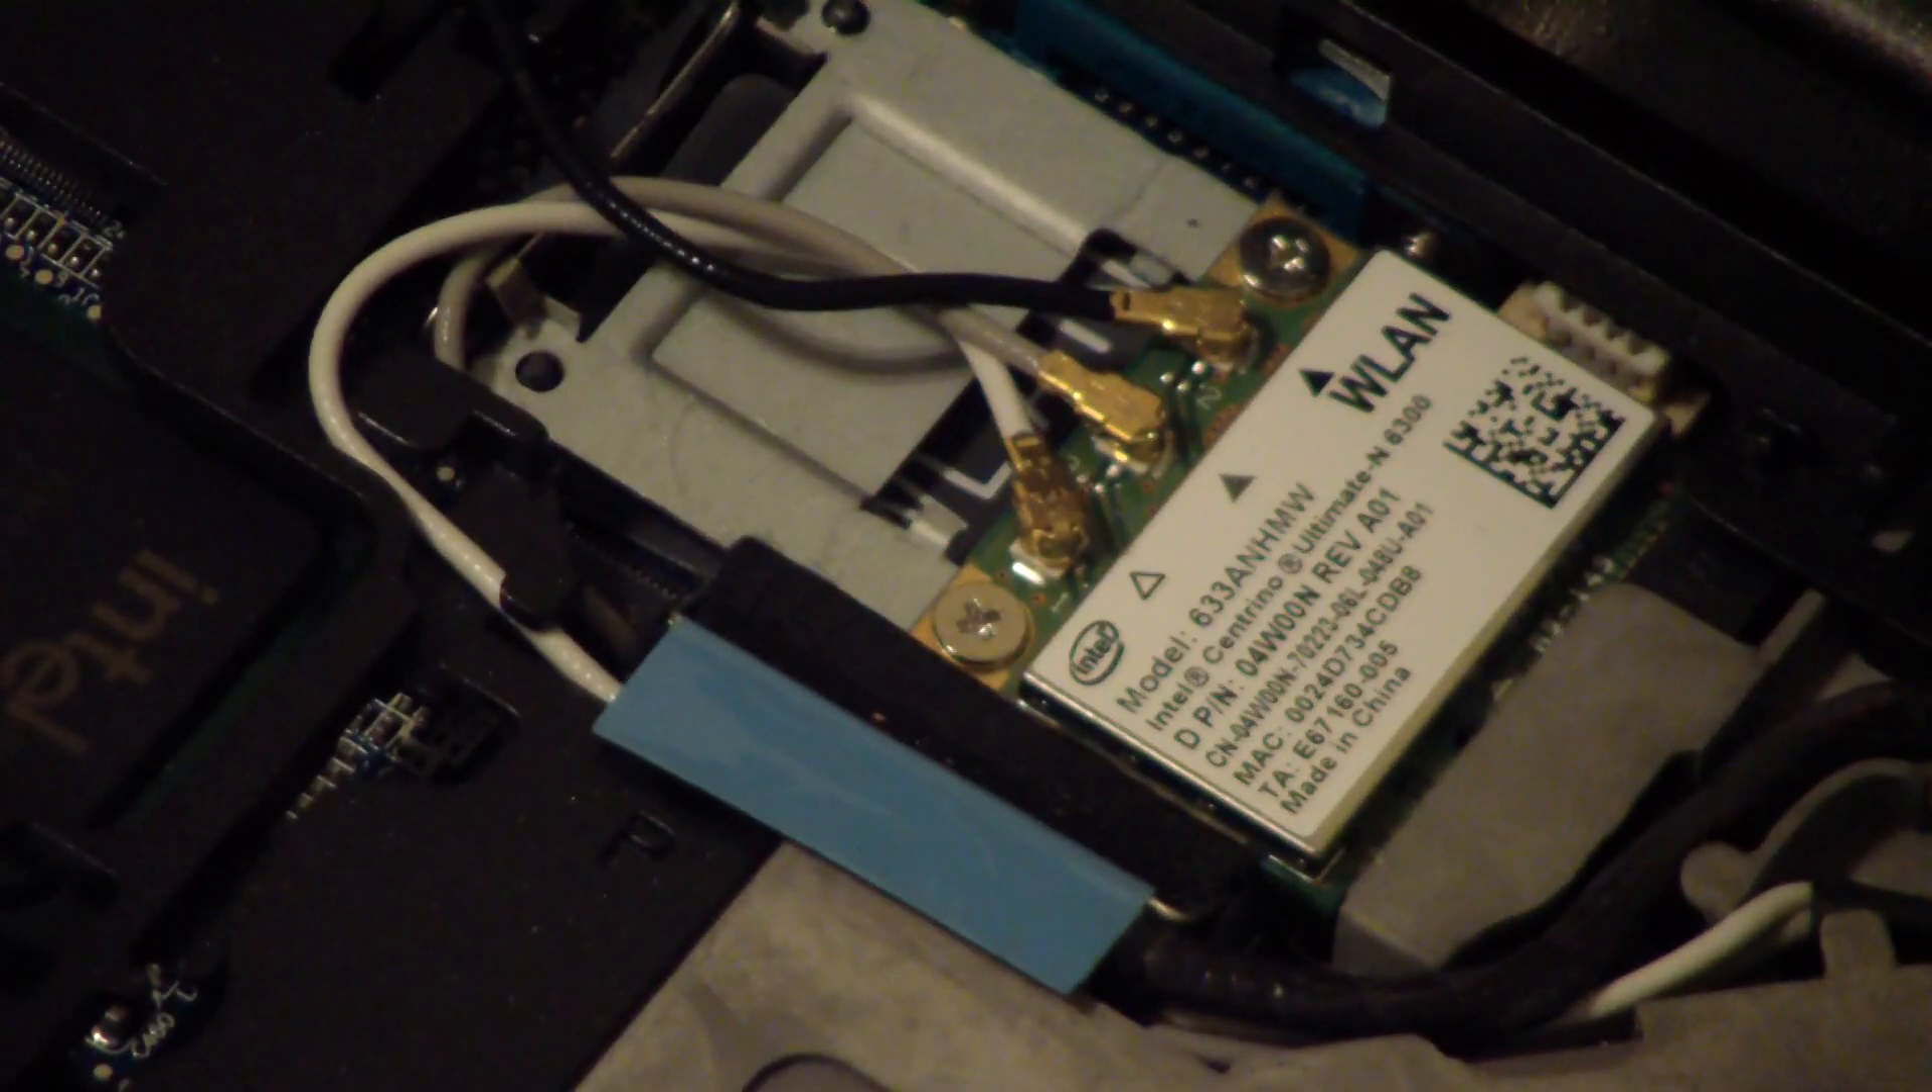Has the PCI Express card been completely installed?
Yes.